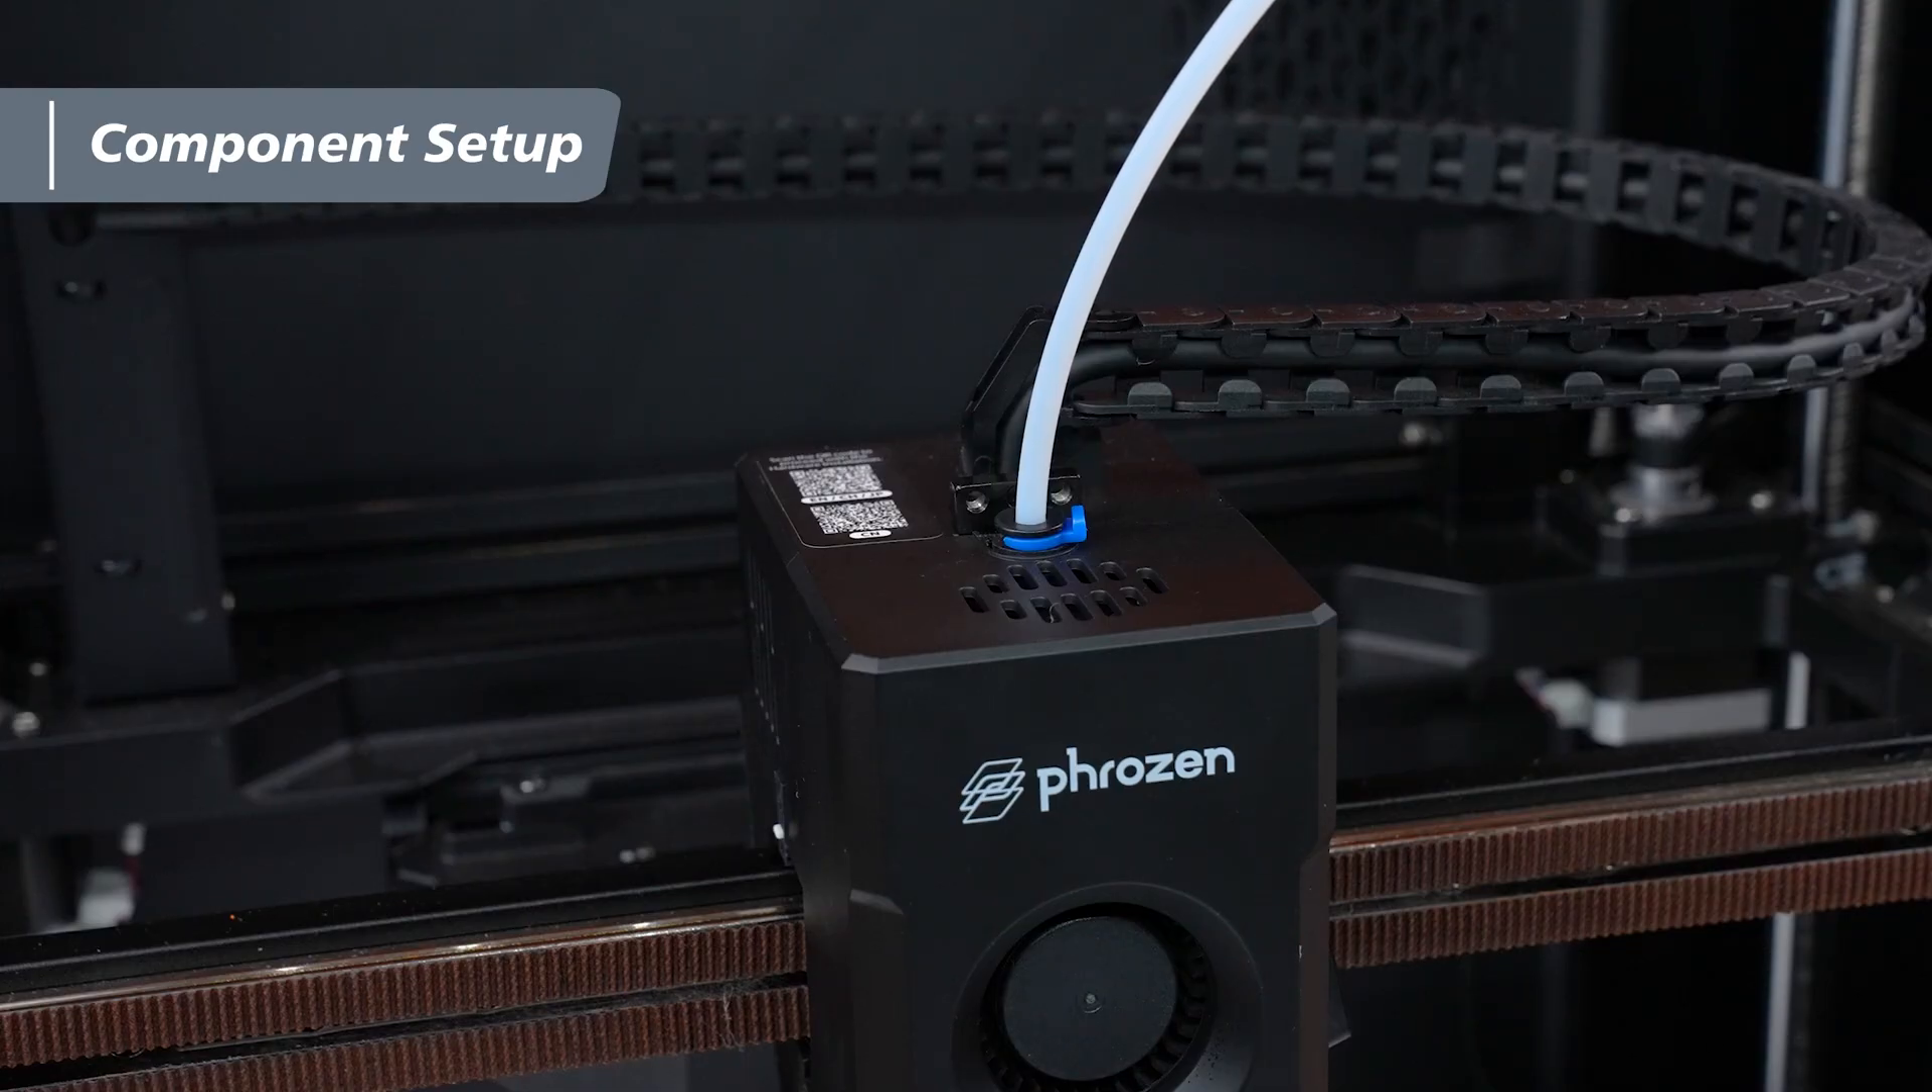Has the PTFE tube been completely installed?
Yes.